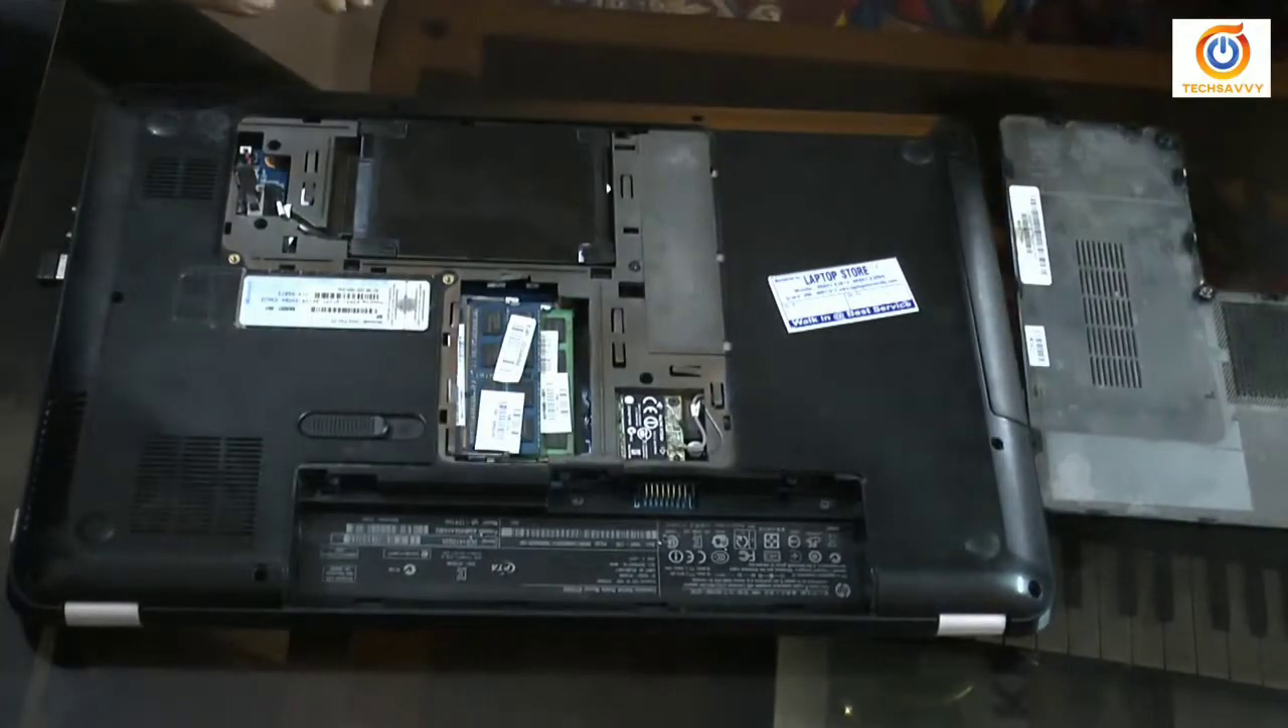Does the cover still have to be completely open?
No.